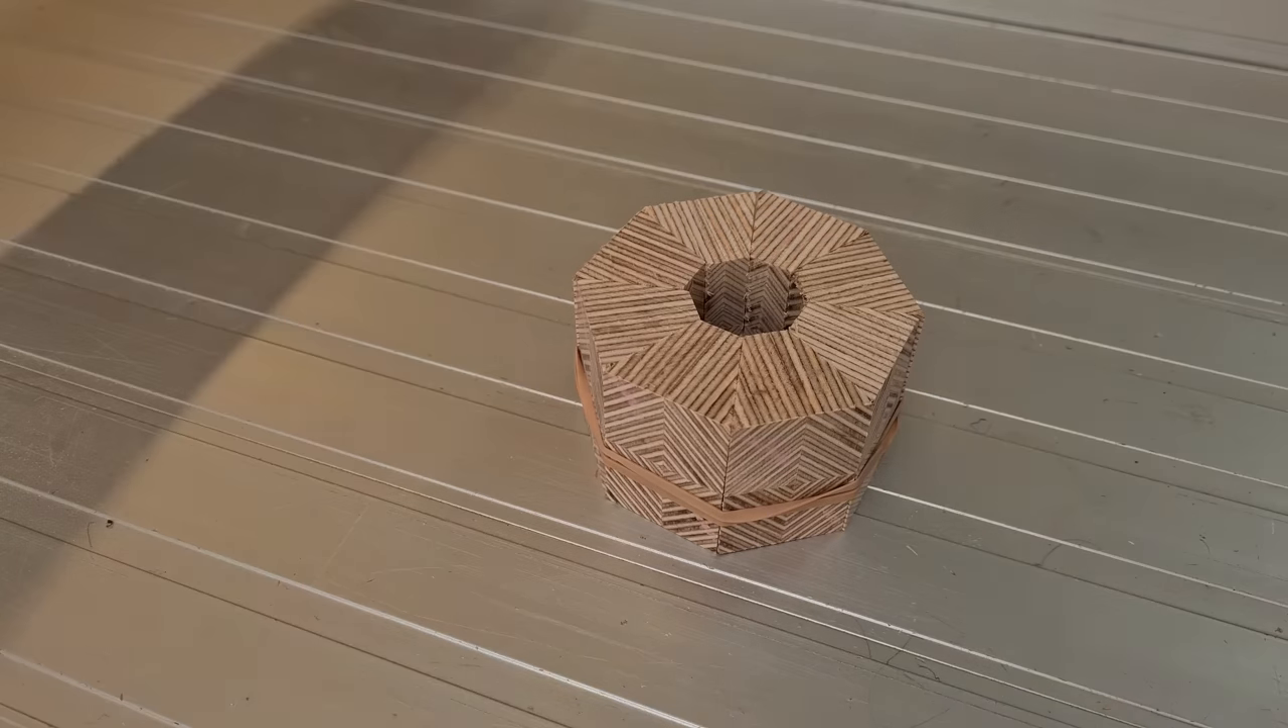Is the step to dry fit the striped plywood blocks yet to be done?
No.